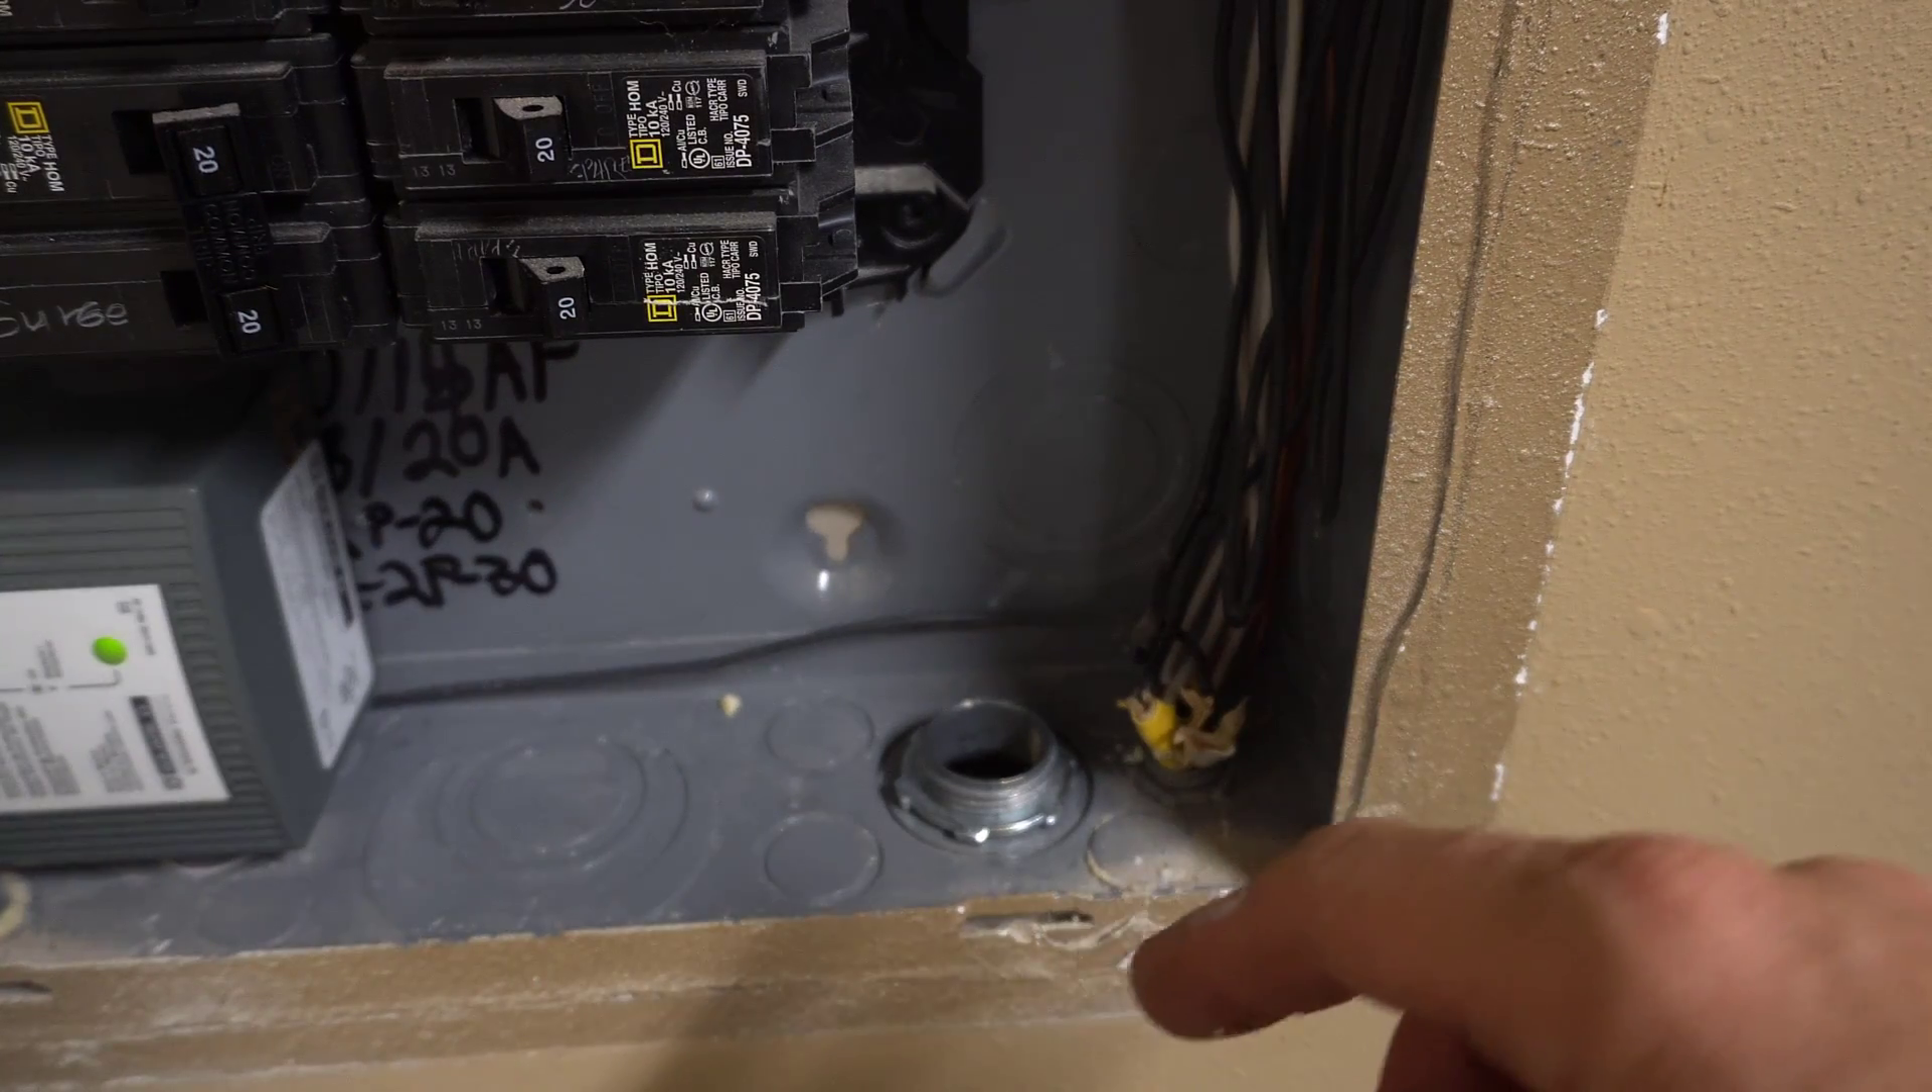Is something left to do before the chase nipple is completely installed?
No.